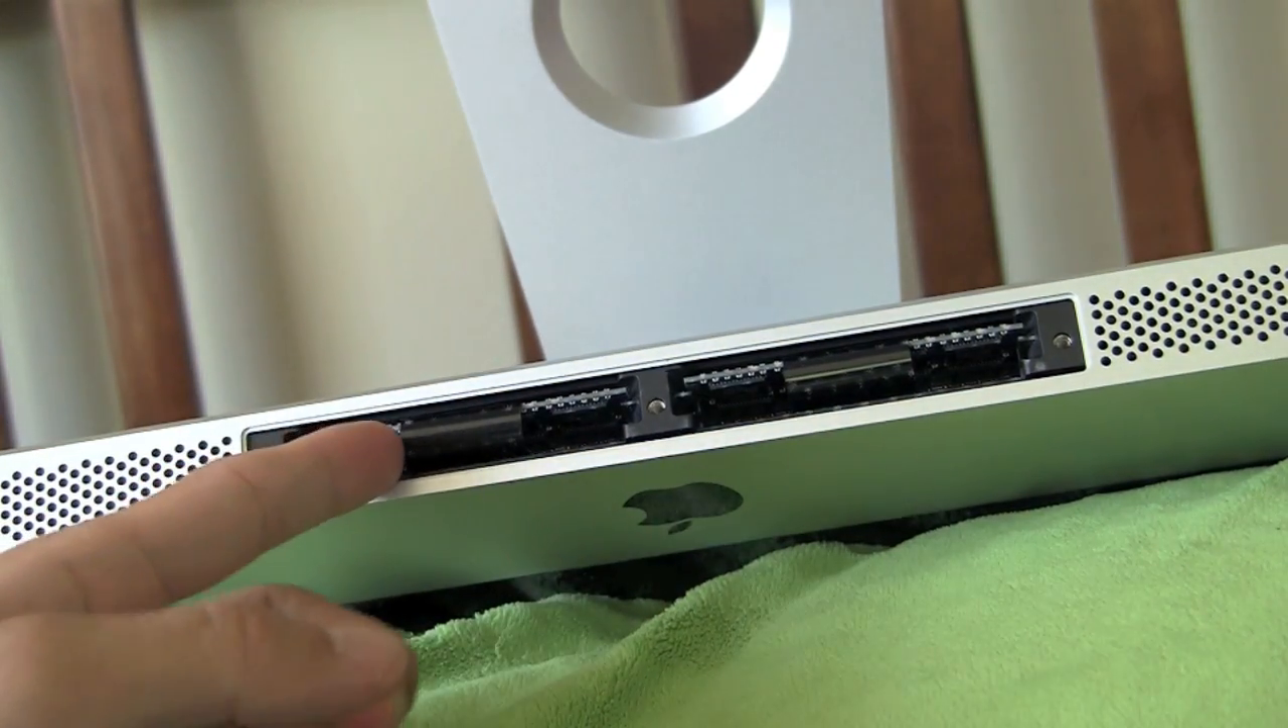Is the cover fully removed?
Yes.